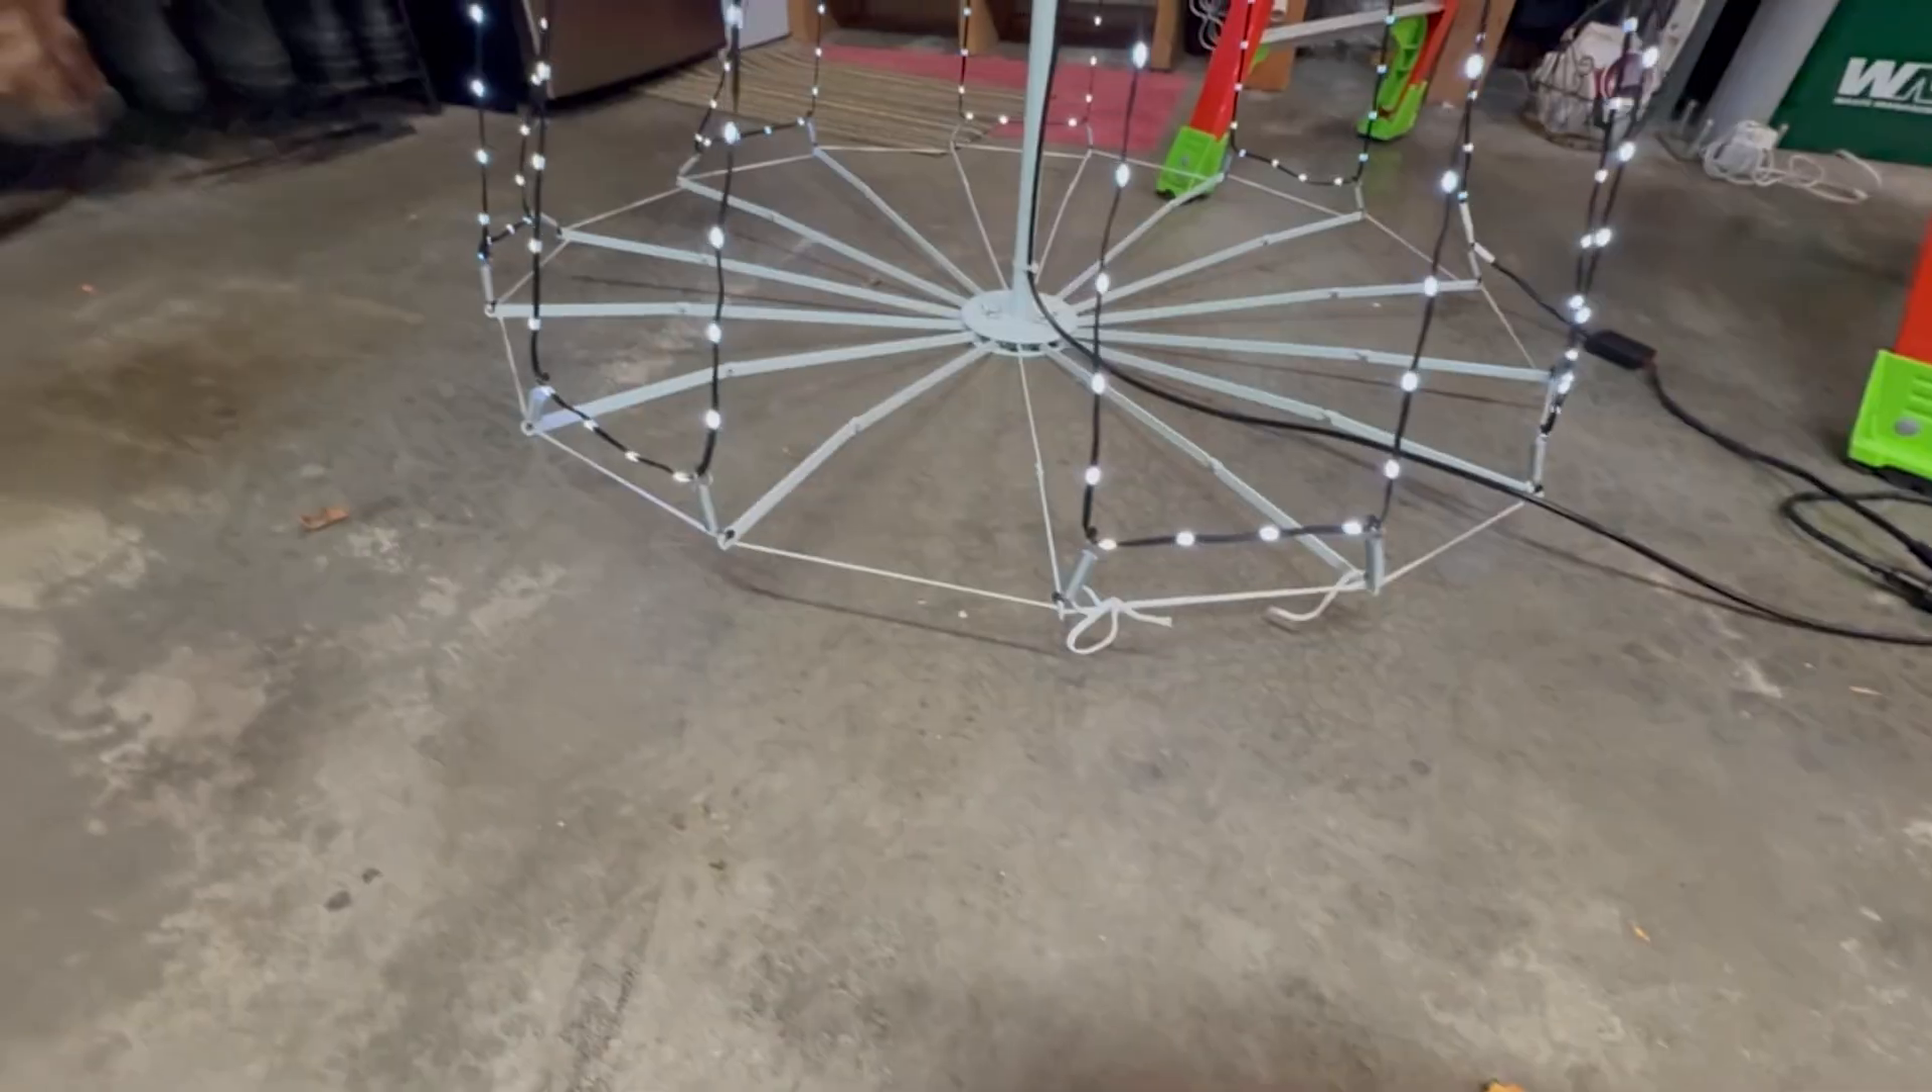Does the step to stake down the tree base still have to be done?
Yes.